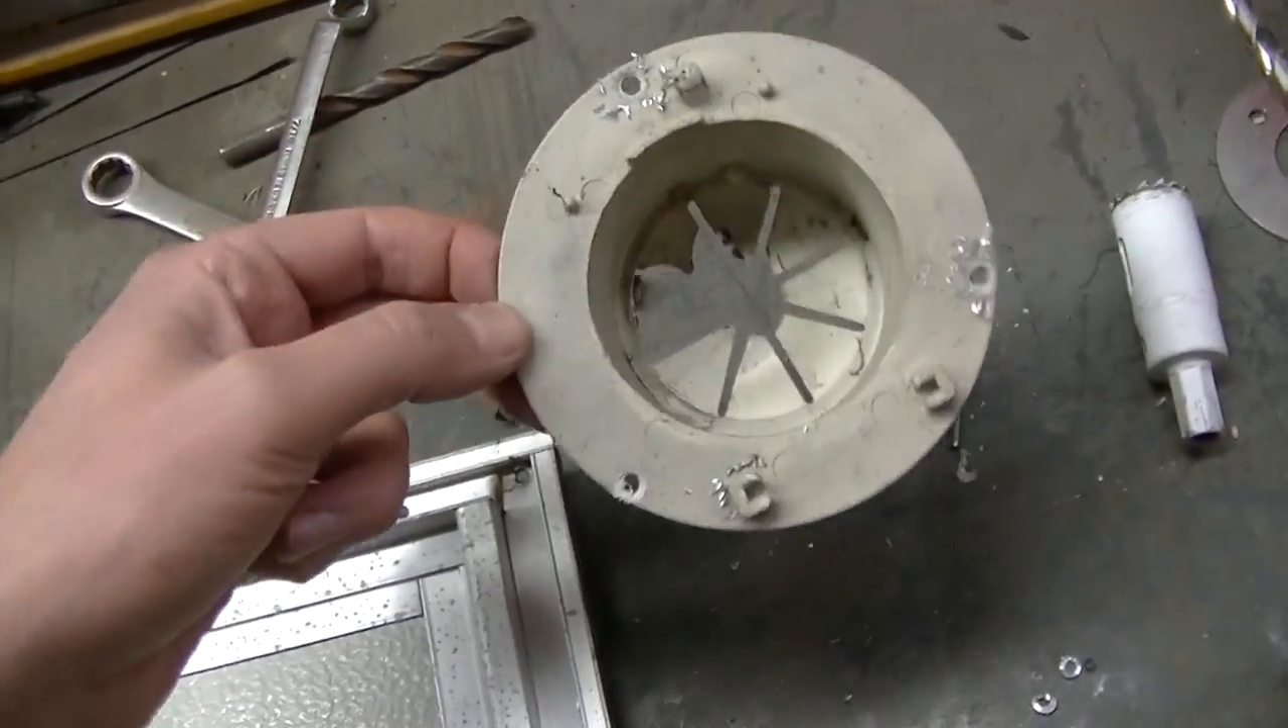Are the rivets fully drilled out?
Yes.